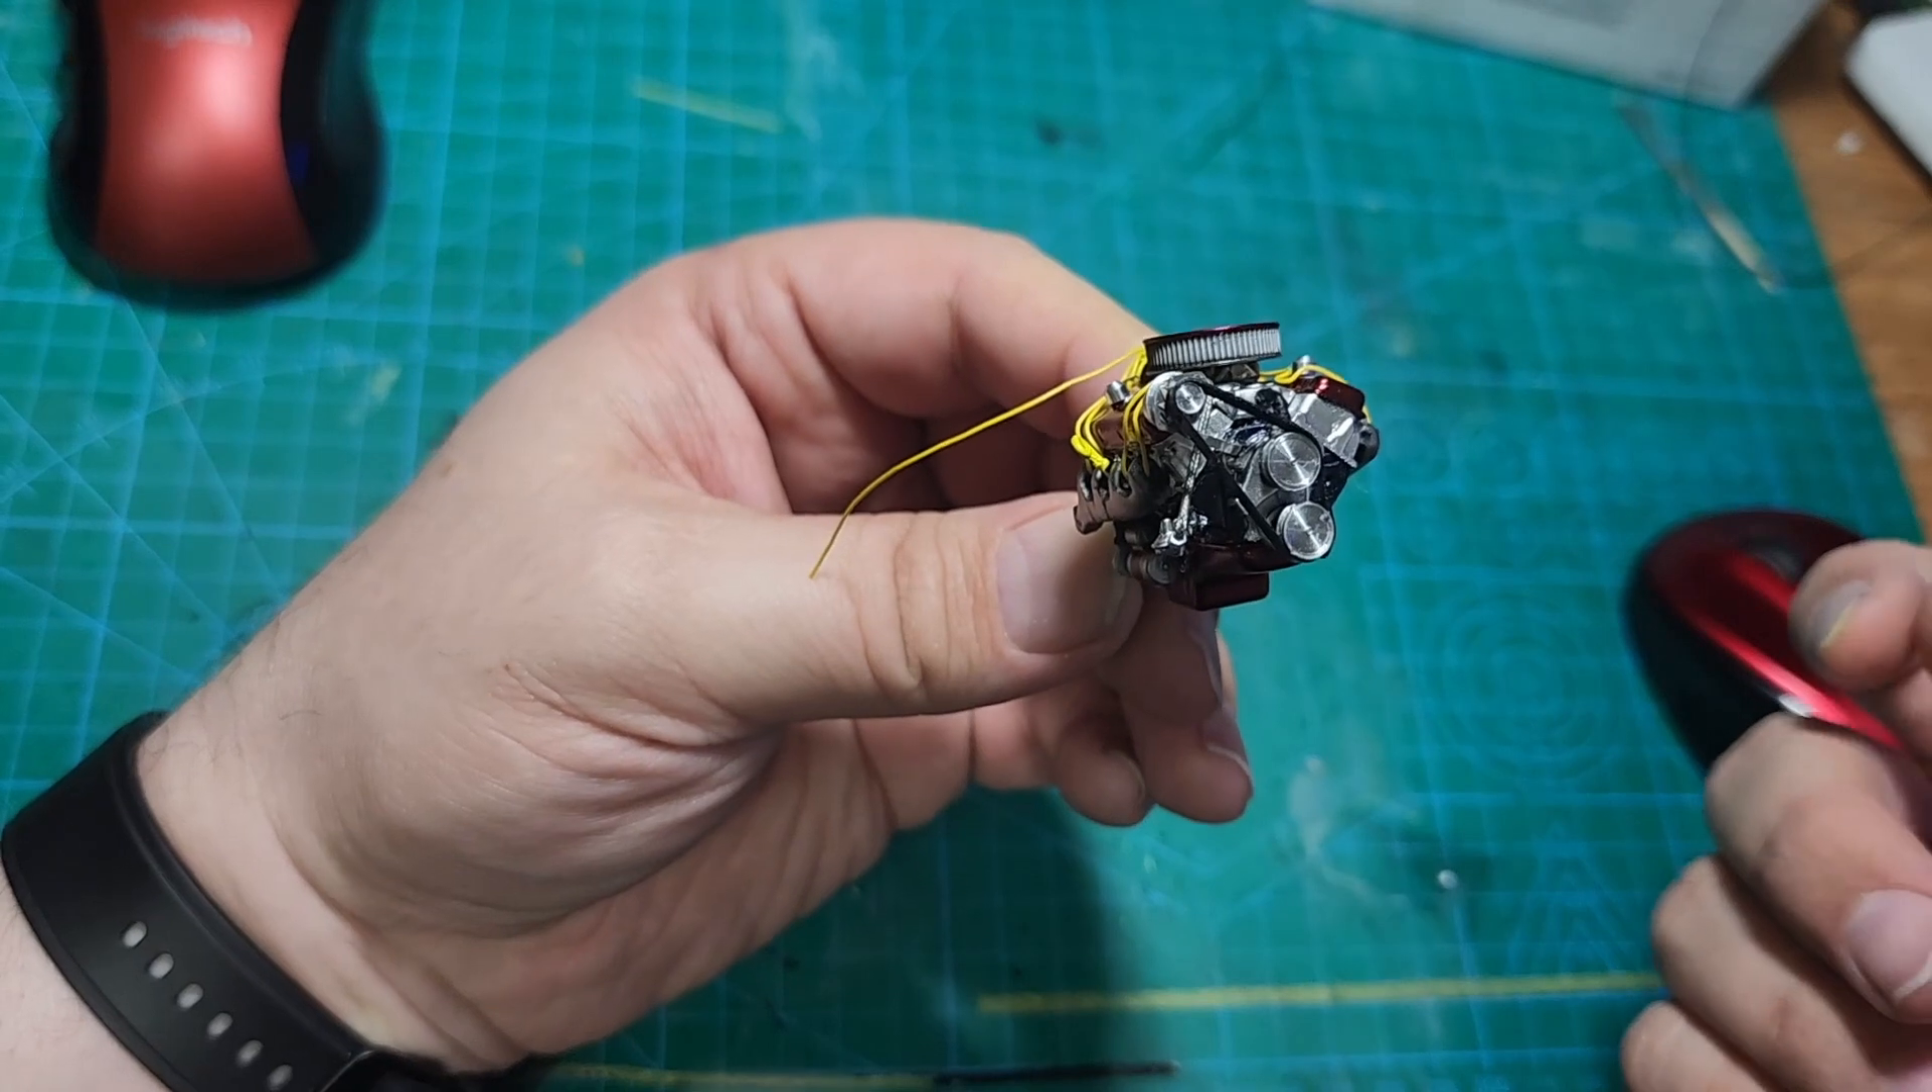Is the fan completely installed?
No.